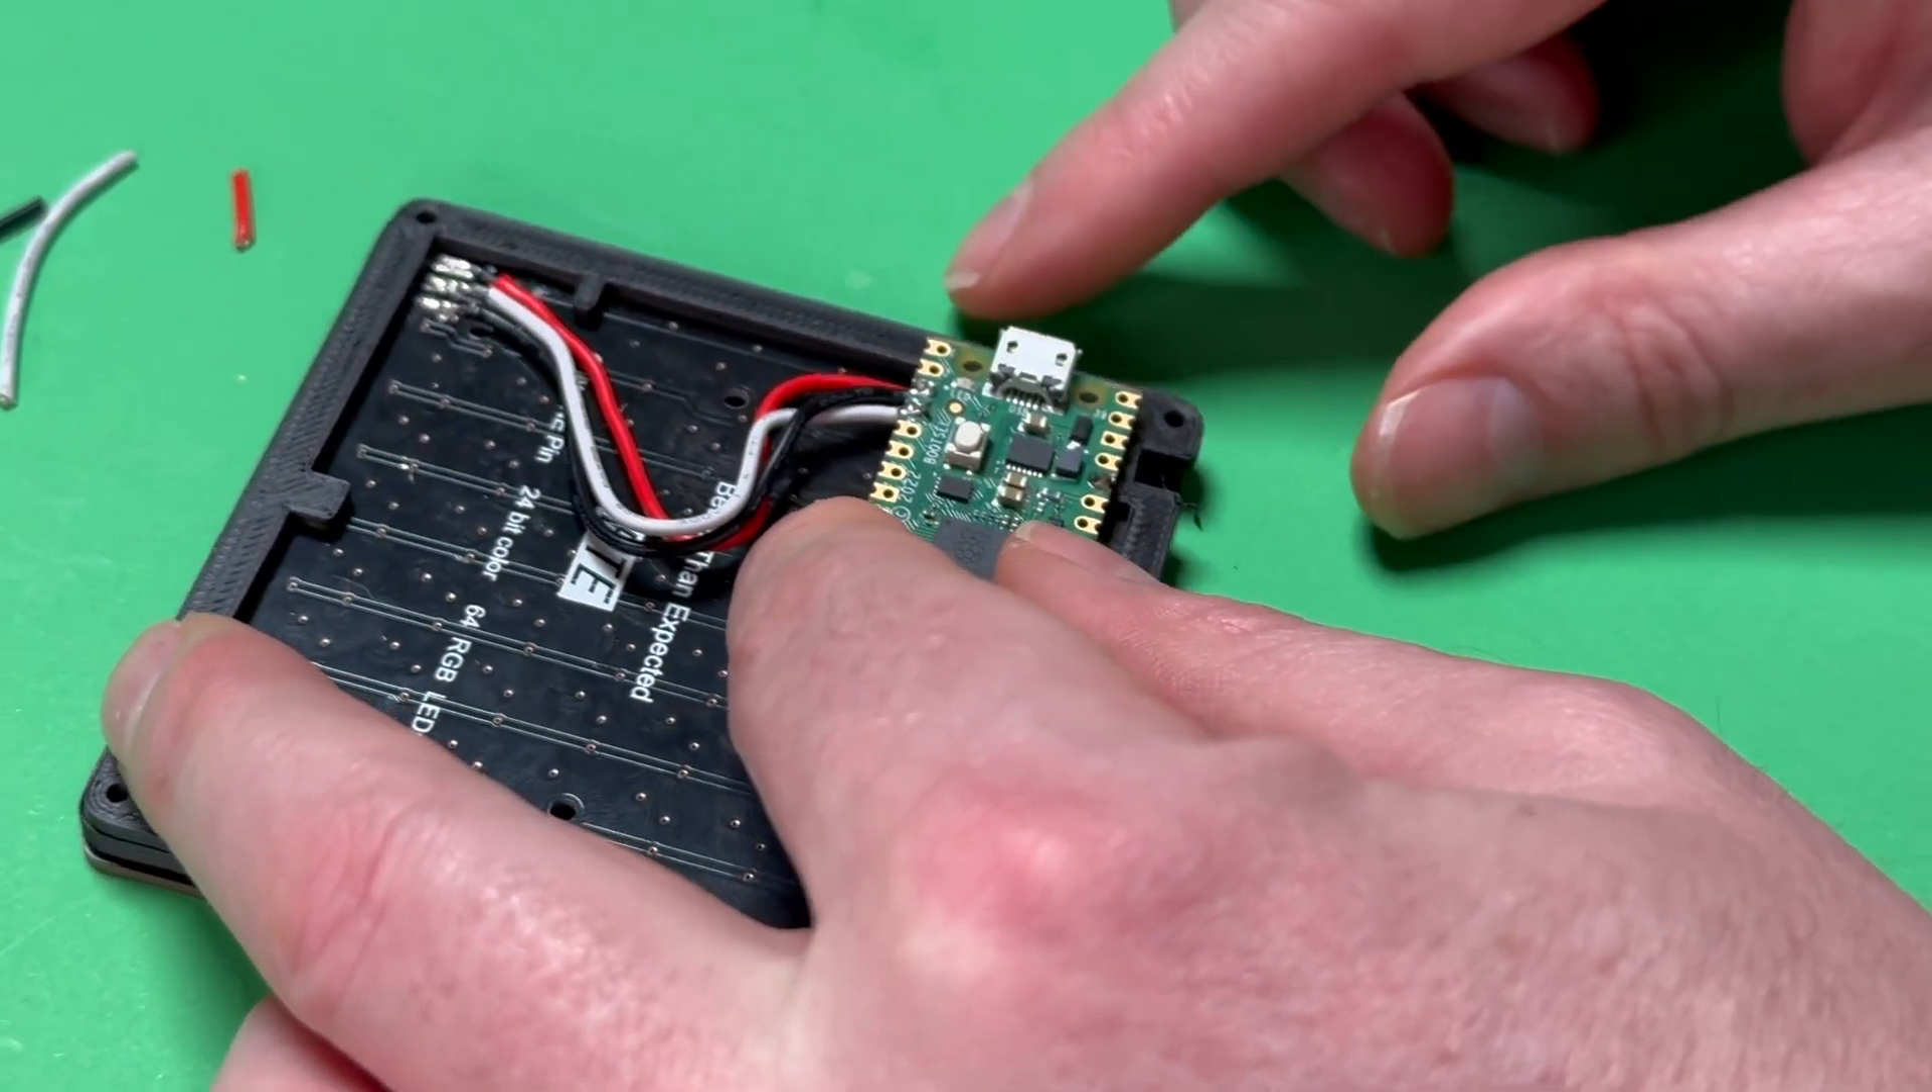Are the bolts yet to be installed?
Yes.